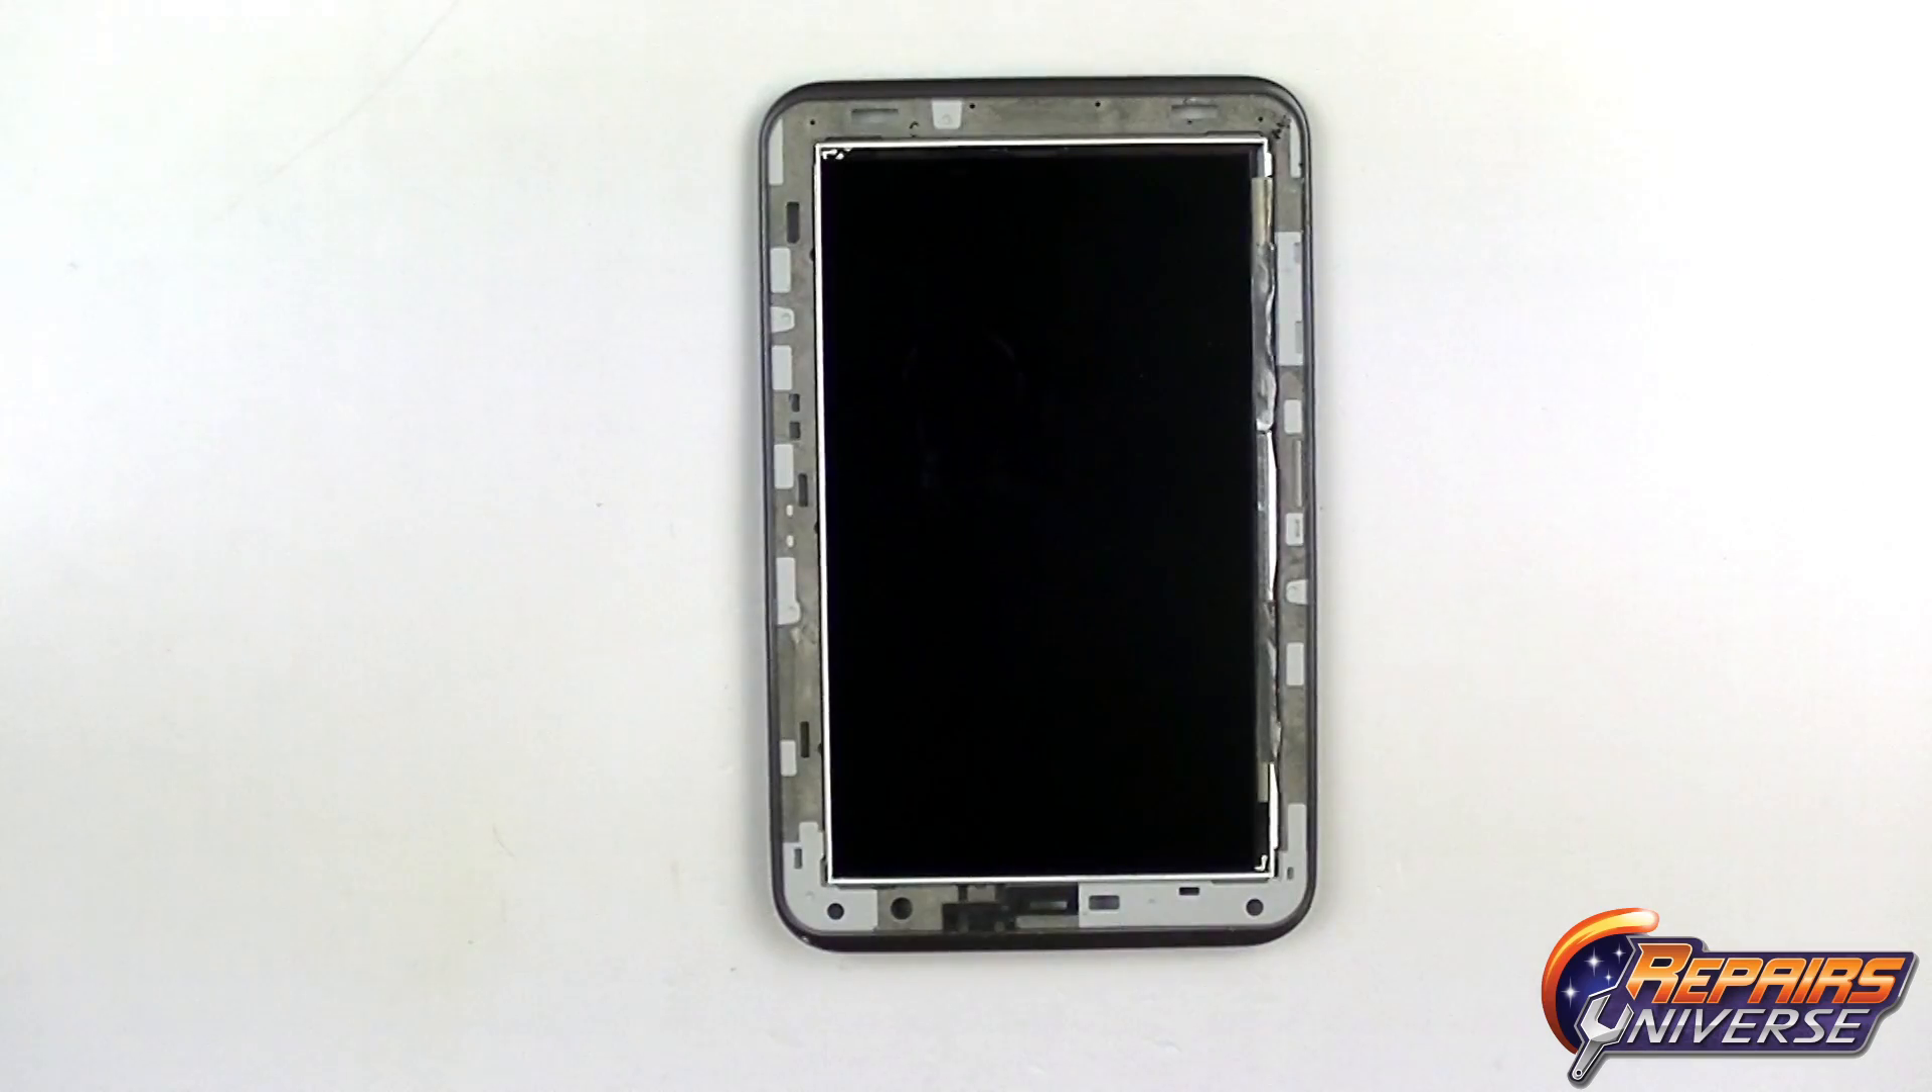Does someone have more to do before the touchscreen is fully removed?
No.